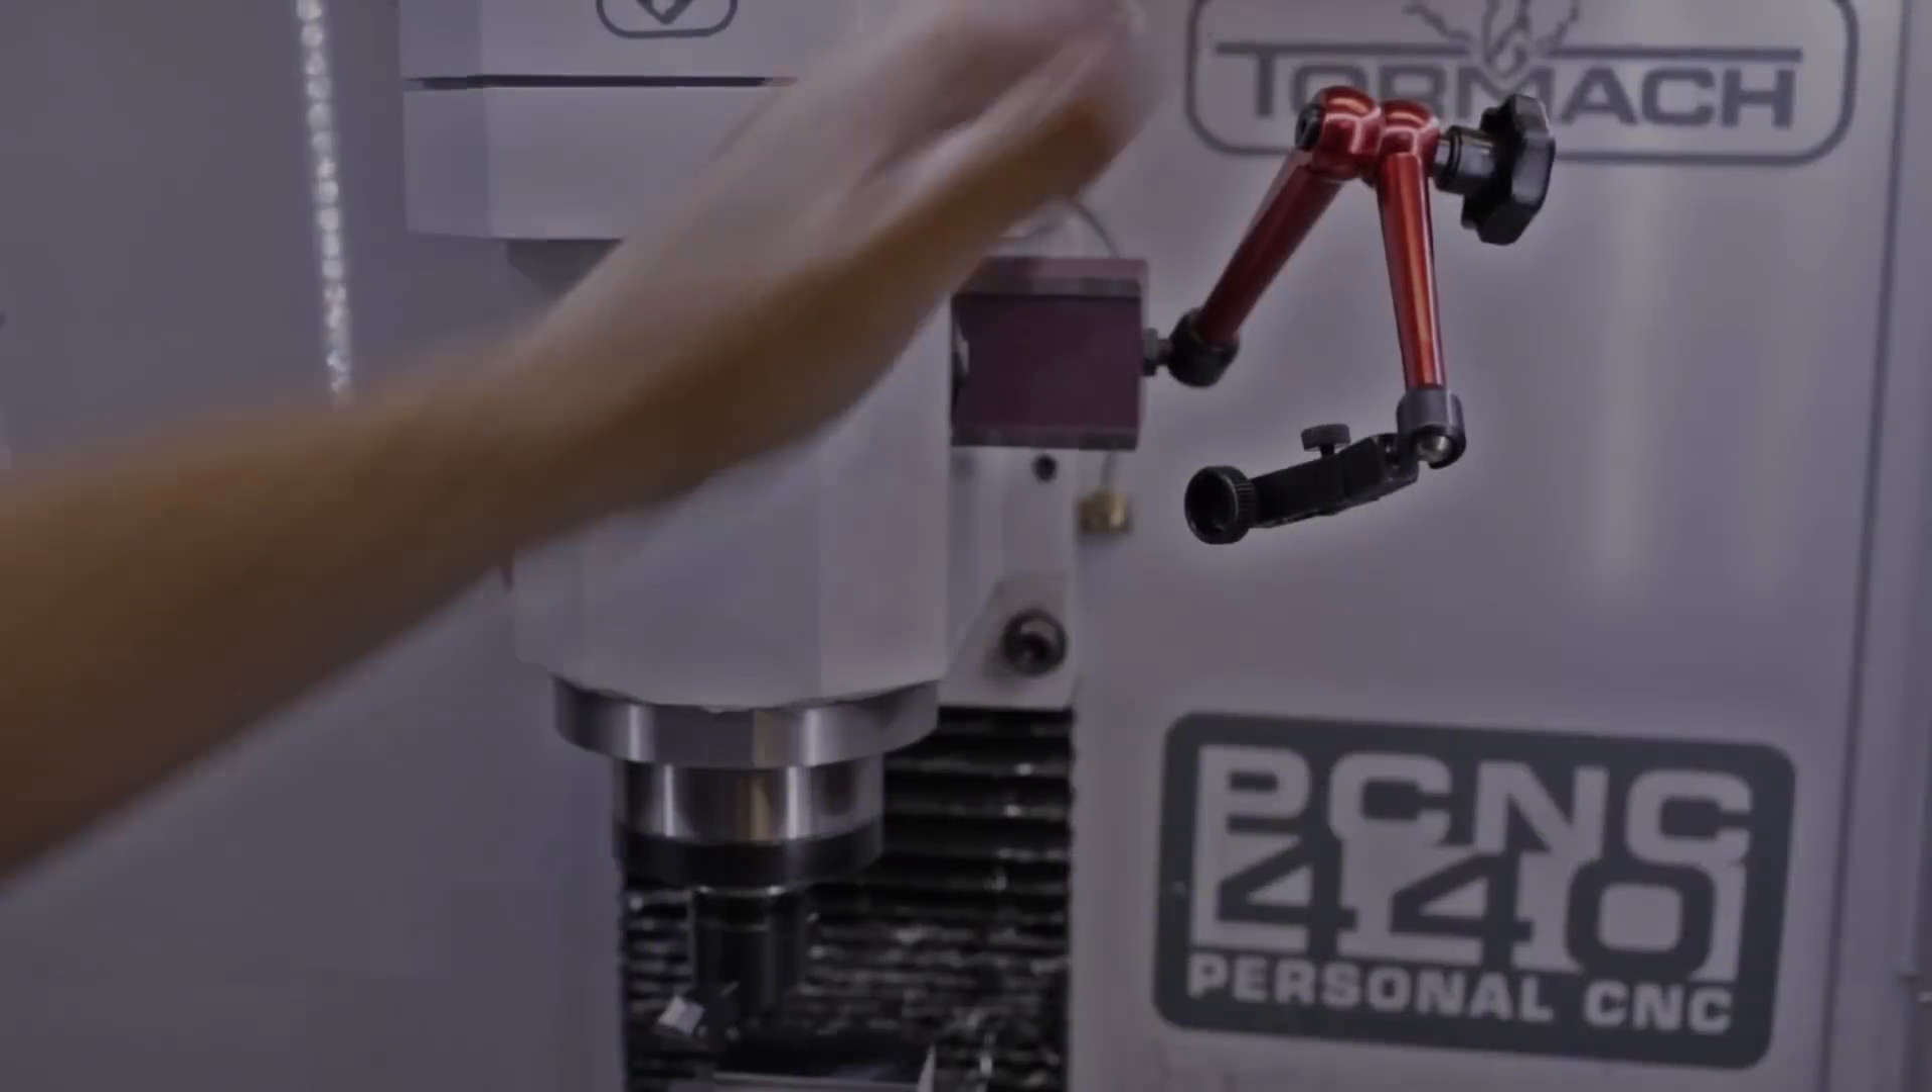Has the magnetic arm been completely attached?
Yes.